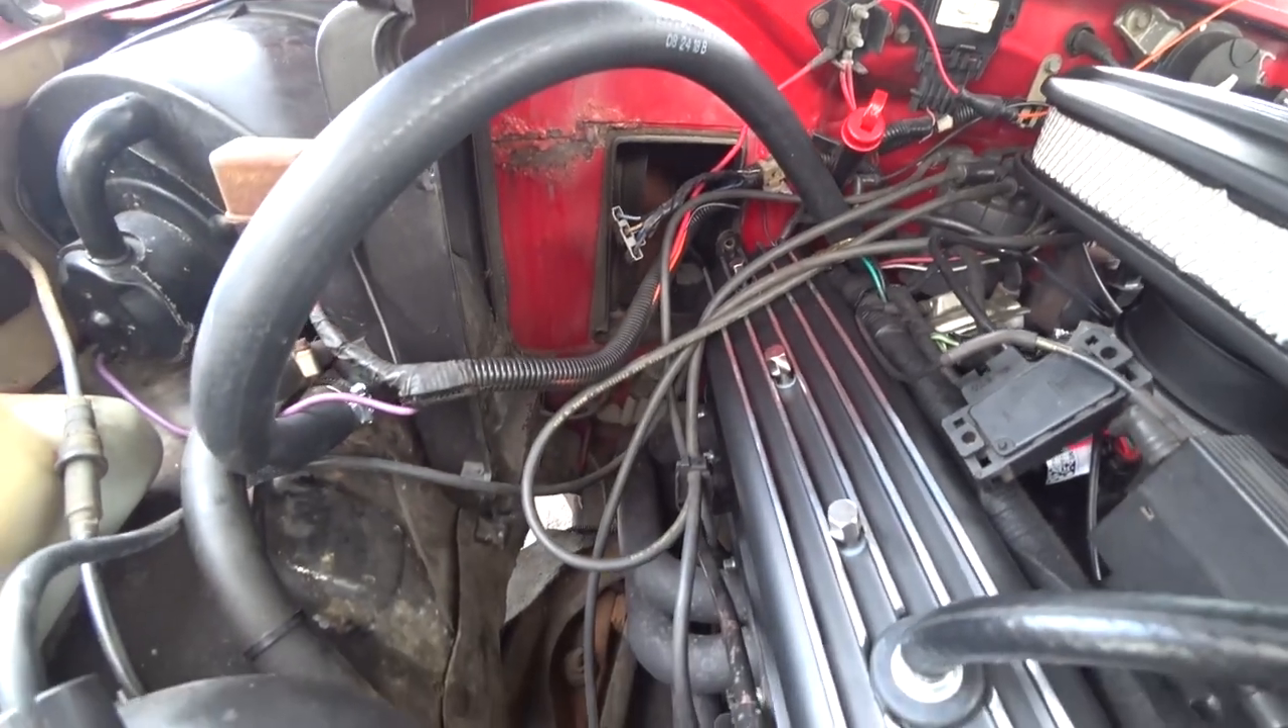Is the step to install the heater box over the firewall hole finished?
No.